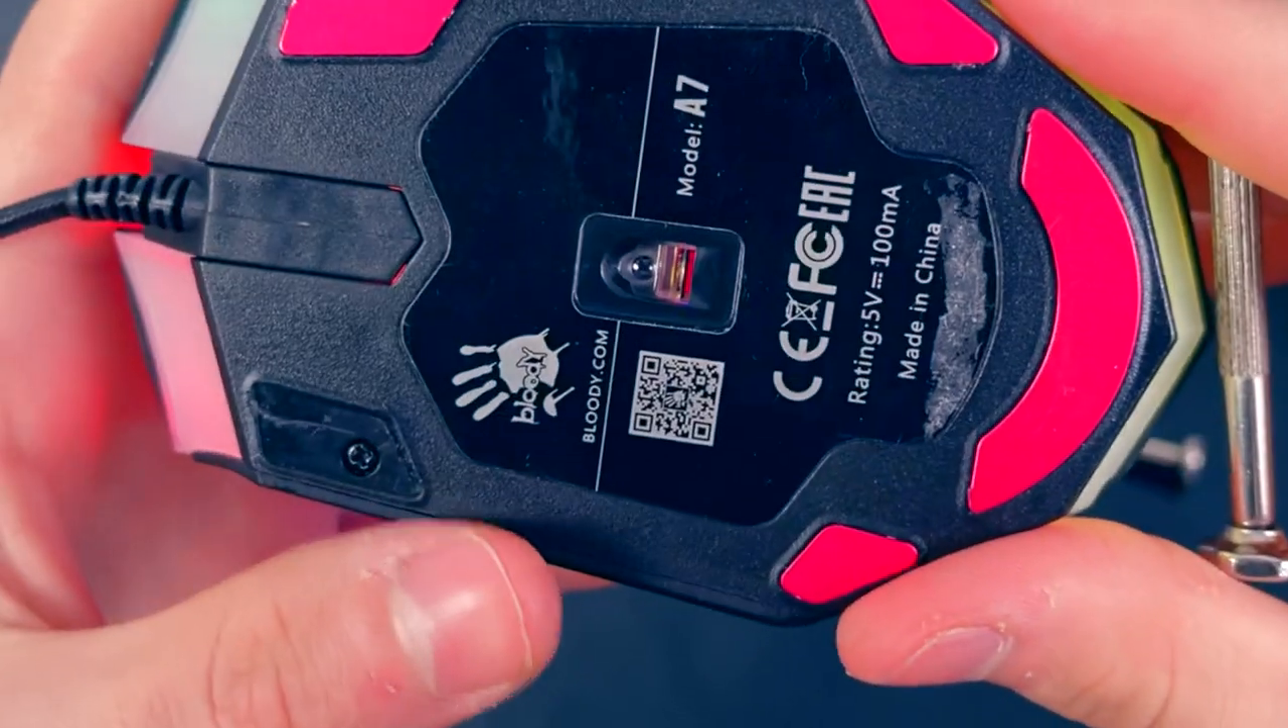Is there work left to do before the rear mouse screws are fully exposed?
Yes.